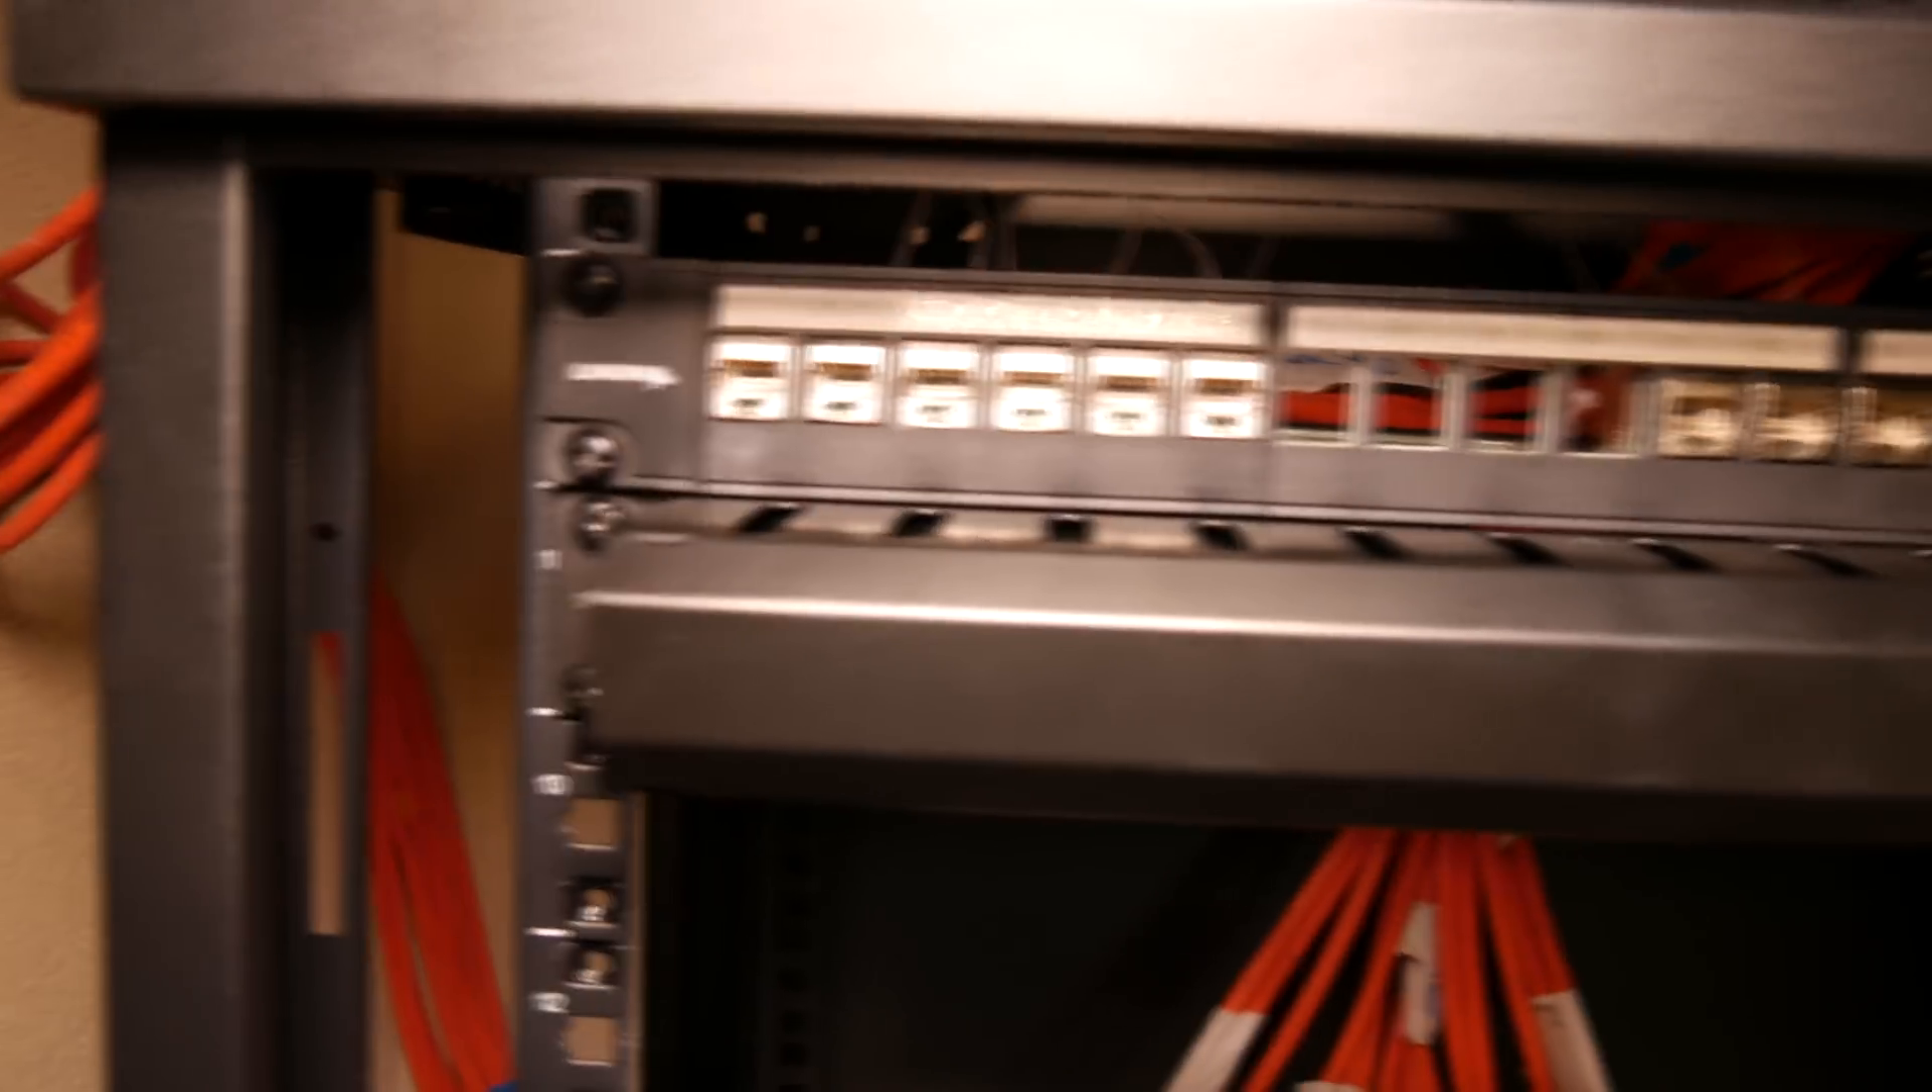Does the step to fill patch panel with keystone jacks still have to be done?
Yes.